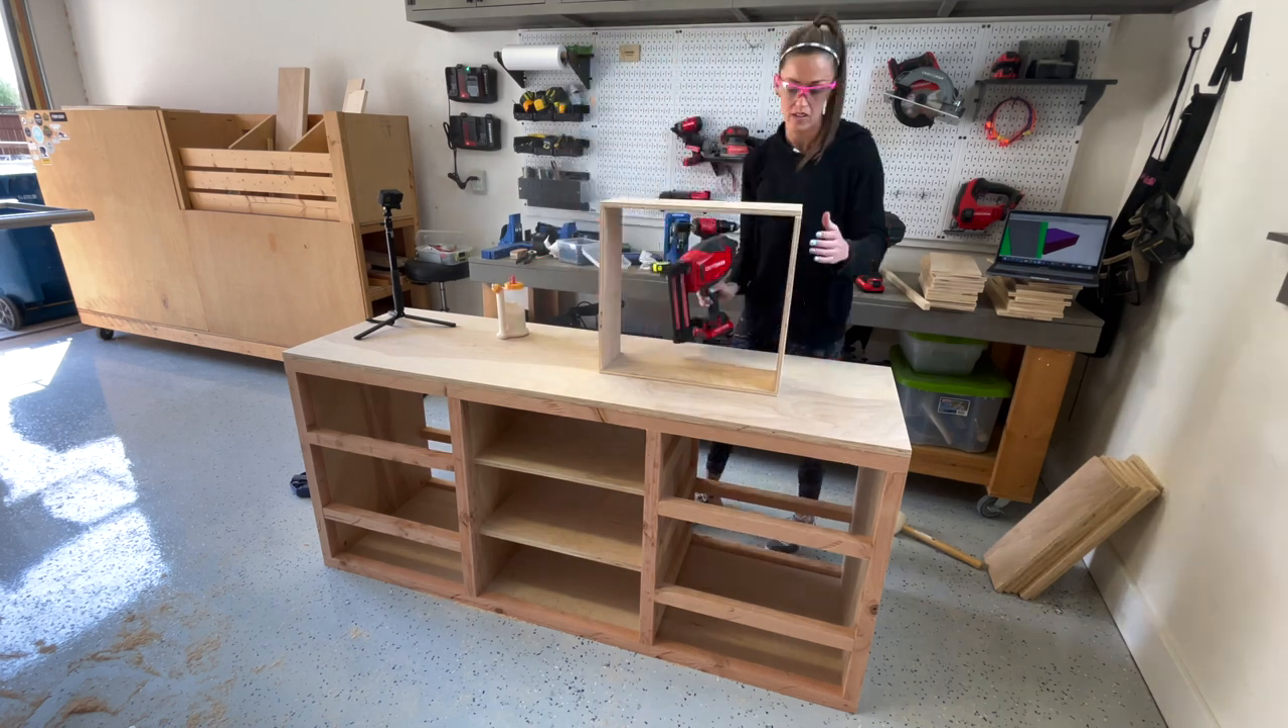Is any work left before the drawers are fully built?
Yes.